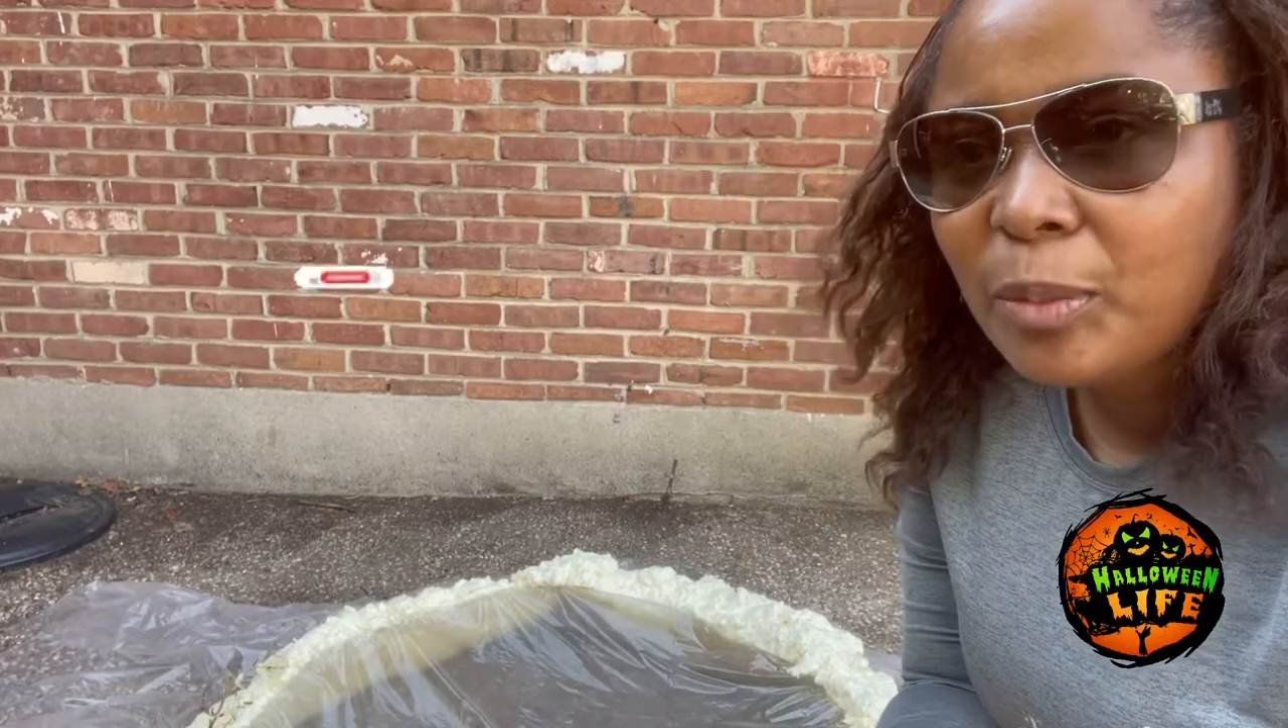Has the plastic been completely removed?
No.